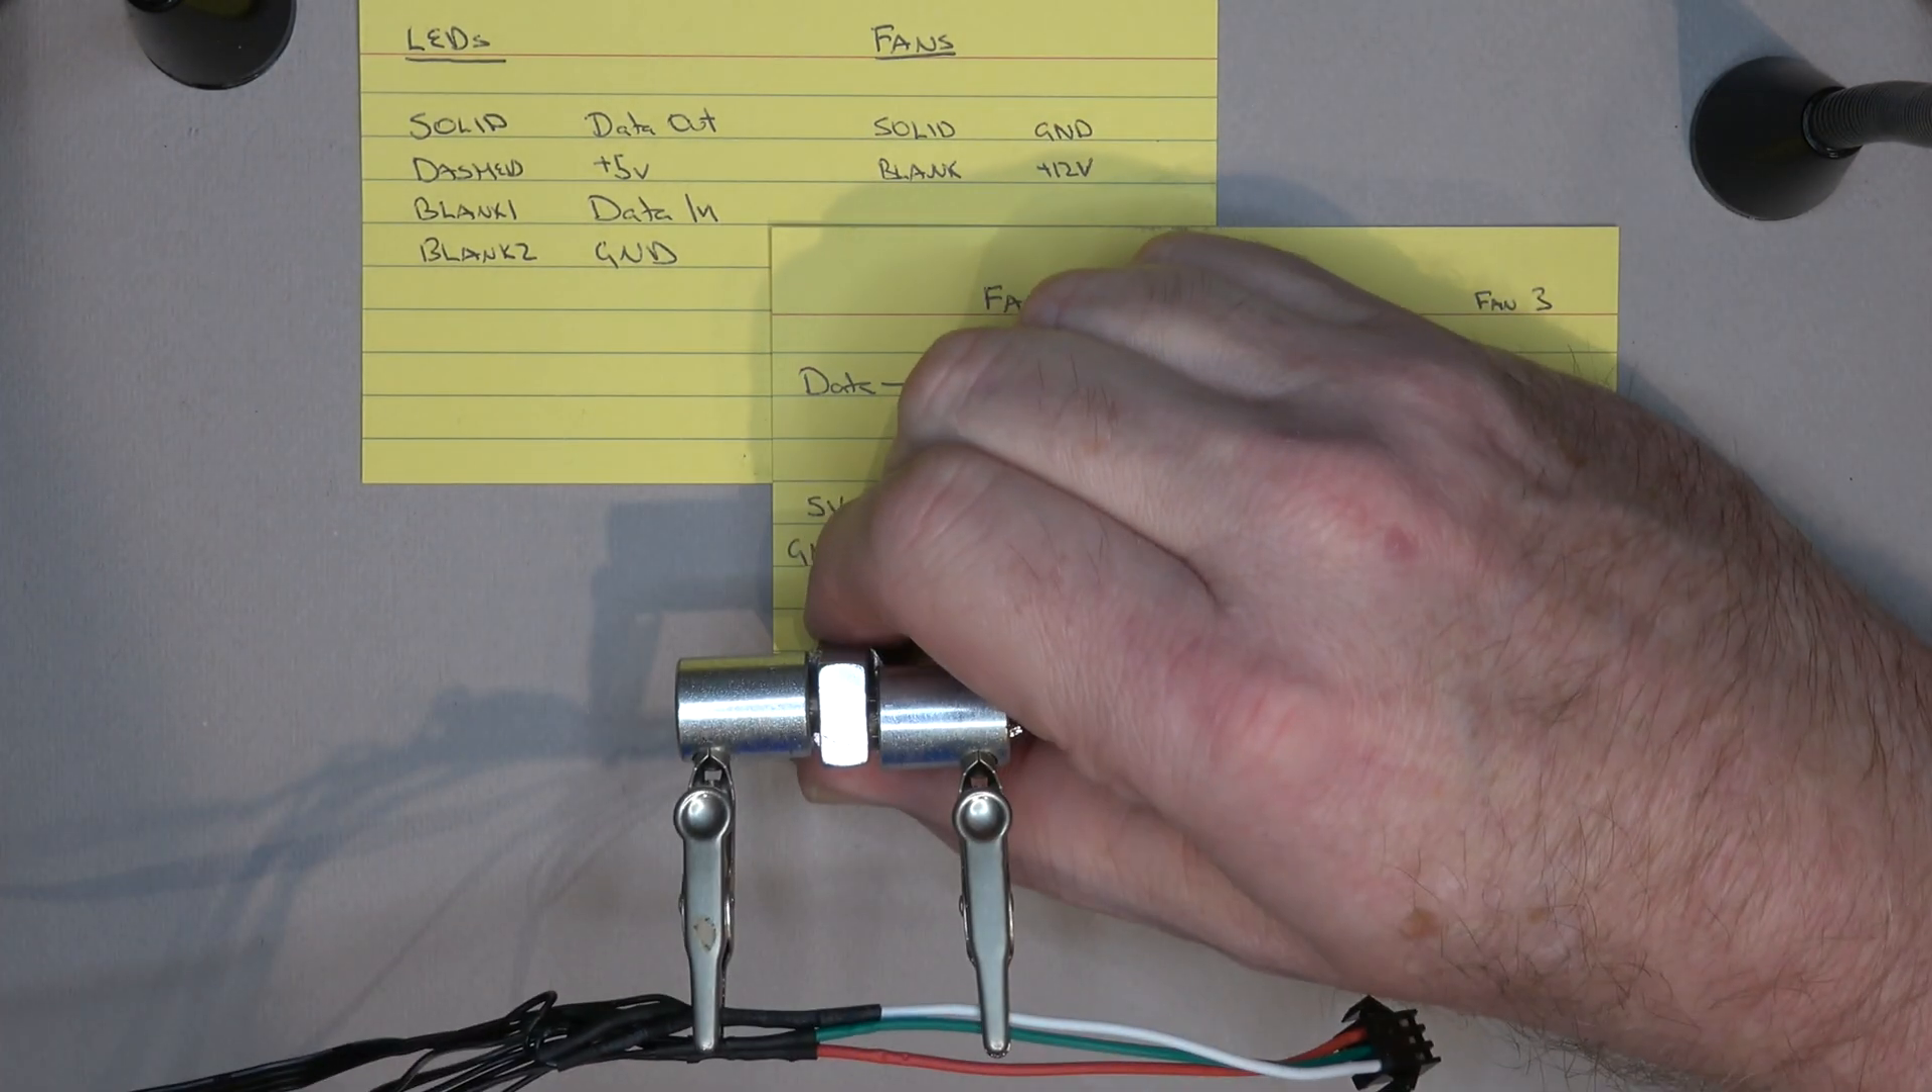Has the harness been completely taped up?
No.